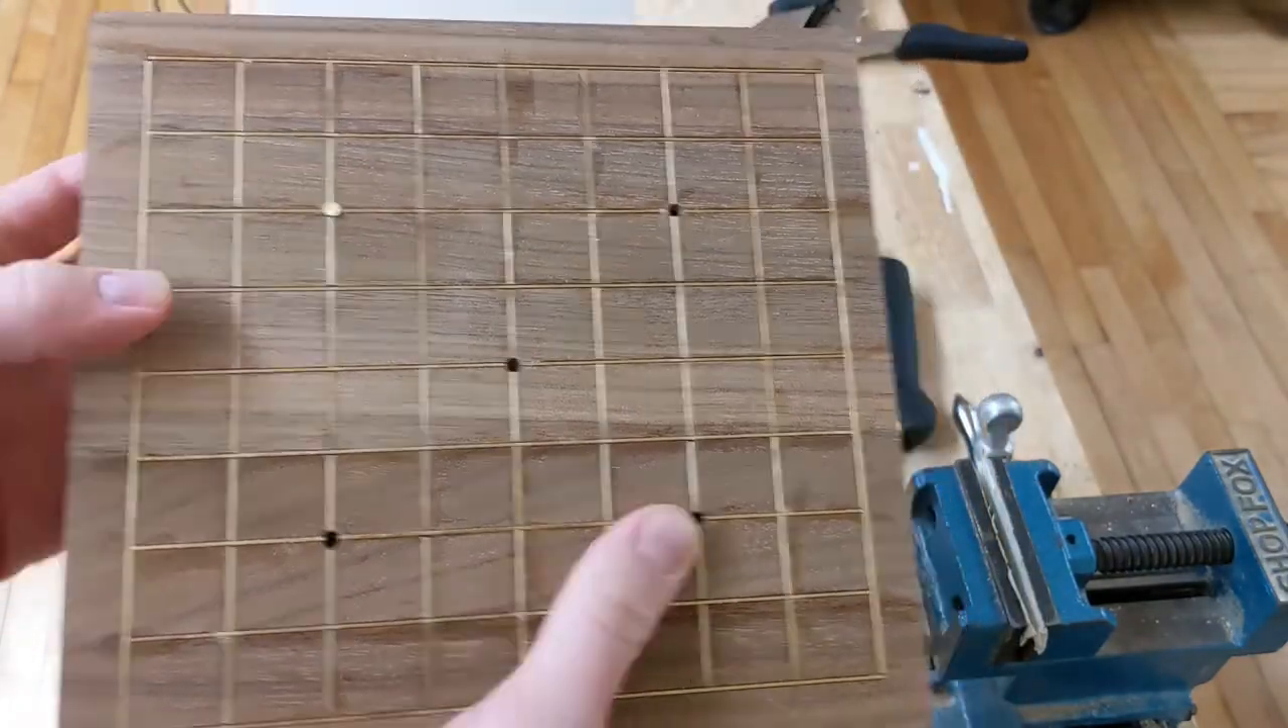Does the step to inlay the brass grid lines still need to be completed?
No.